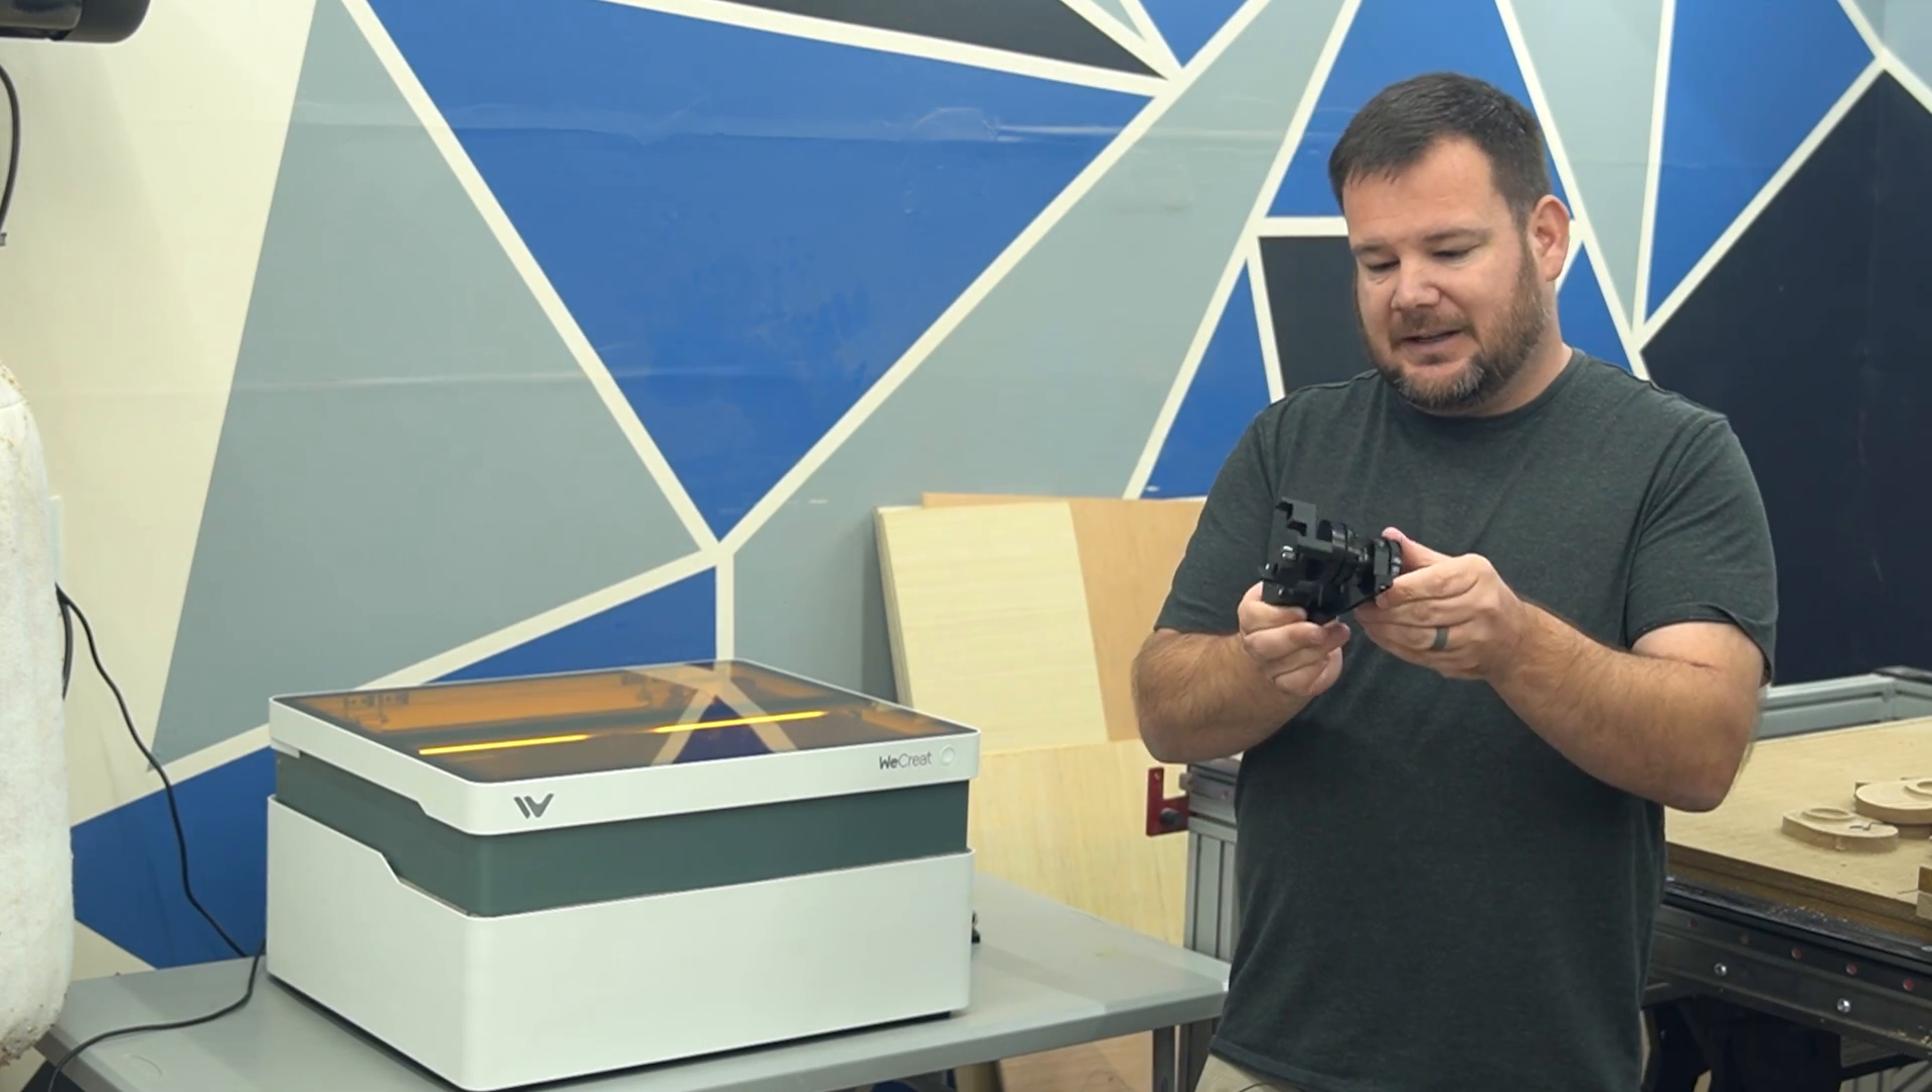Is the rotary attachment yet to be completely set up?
Yes.